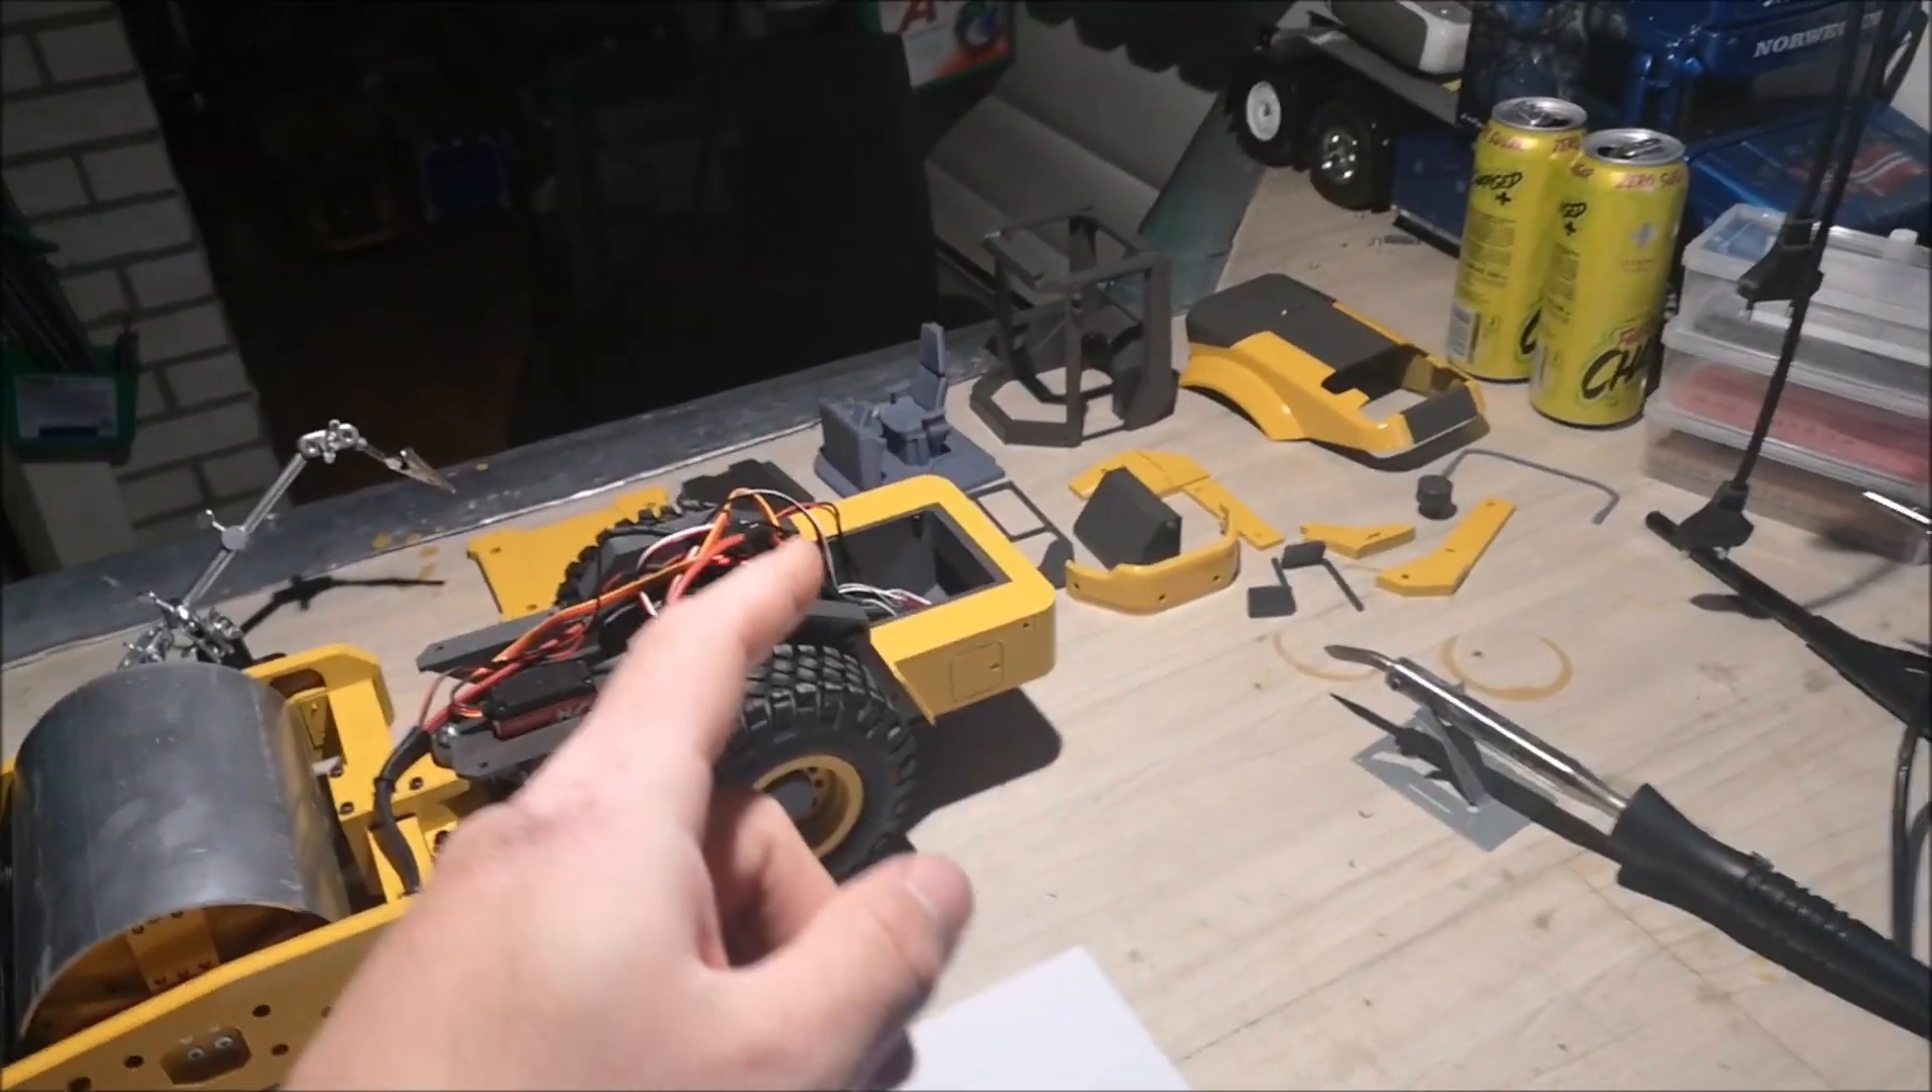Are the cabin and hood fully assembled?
No.